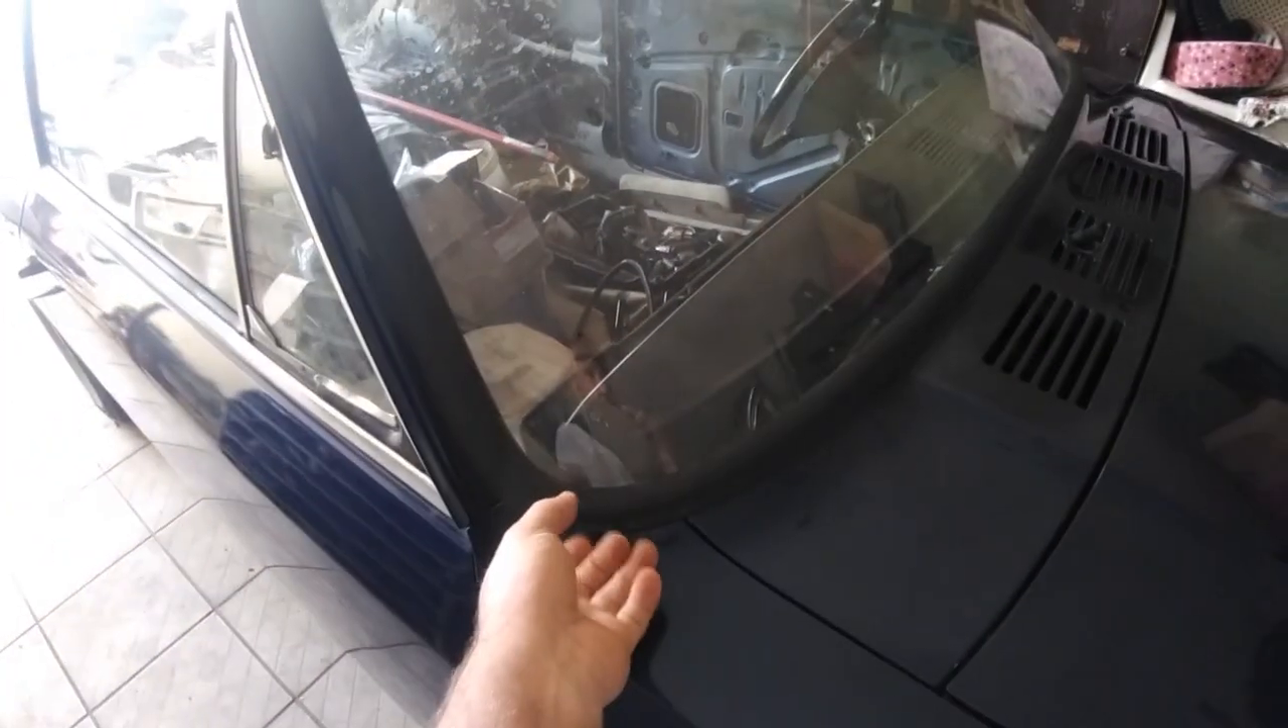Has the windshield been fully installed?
Yes.